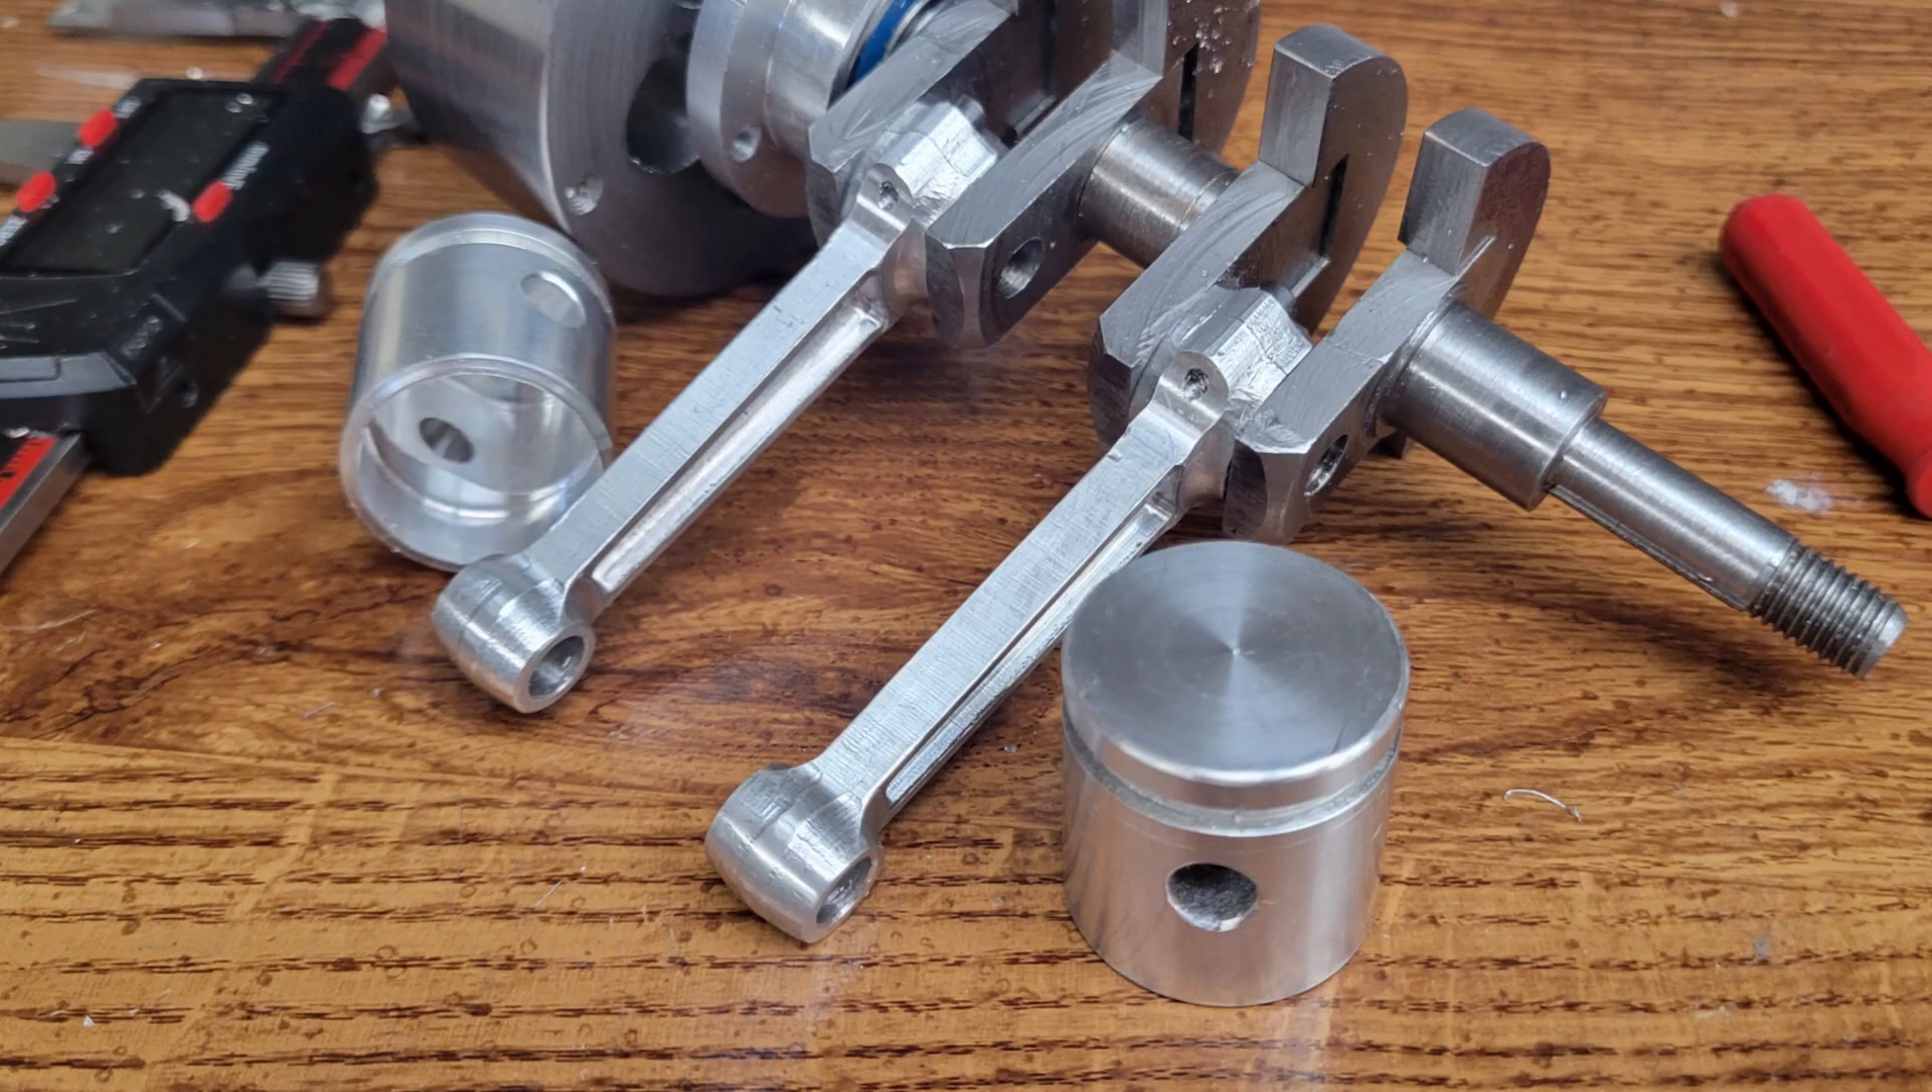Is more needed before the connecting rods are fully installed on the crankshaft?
No.